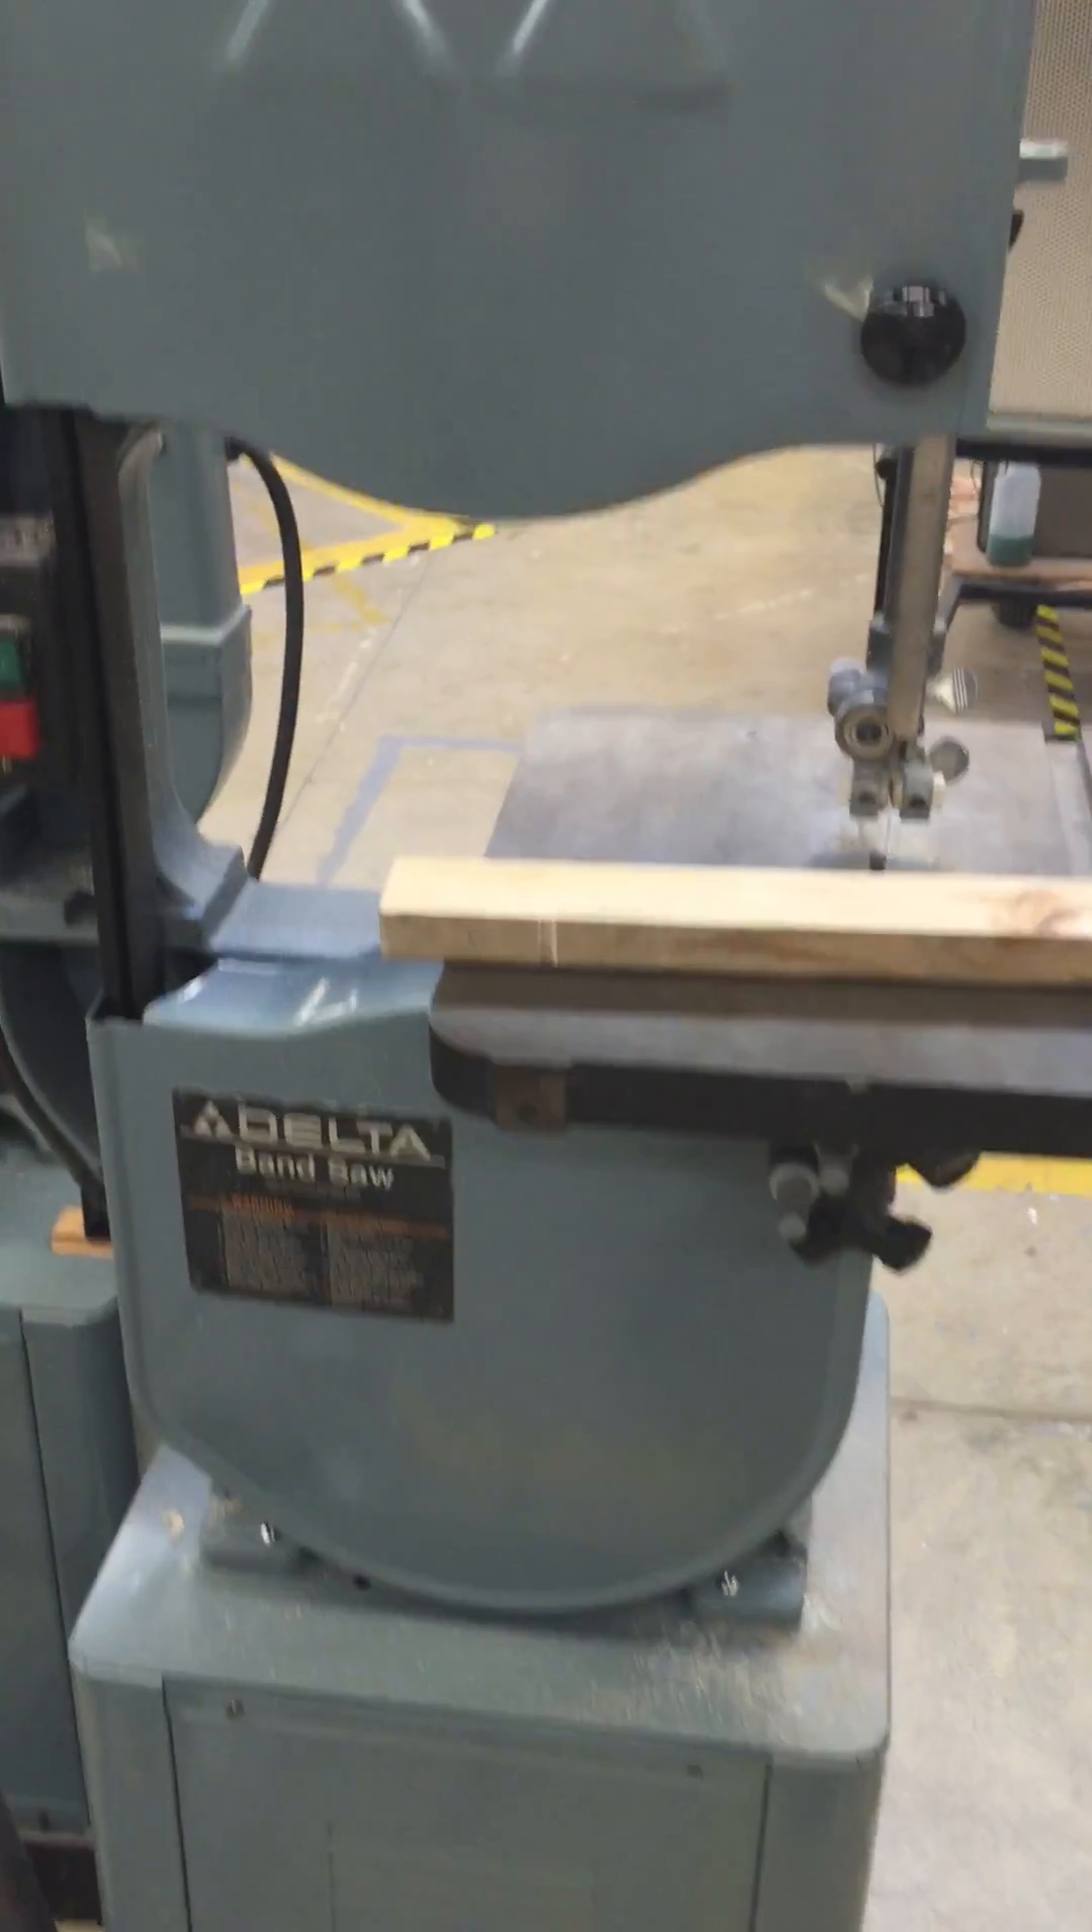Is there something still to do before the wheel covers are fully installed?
No.